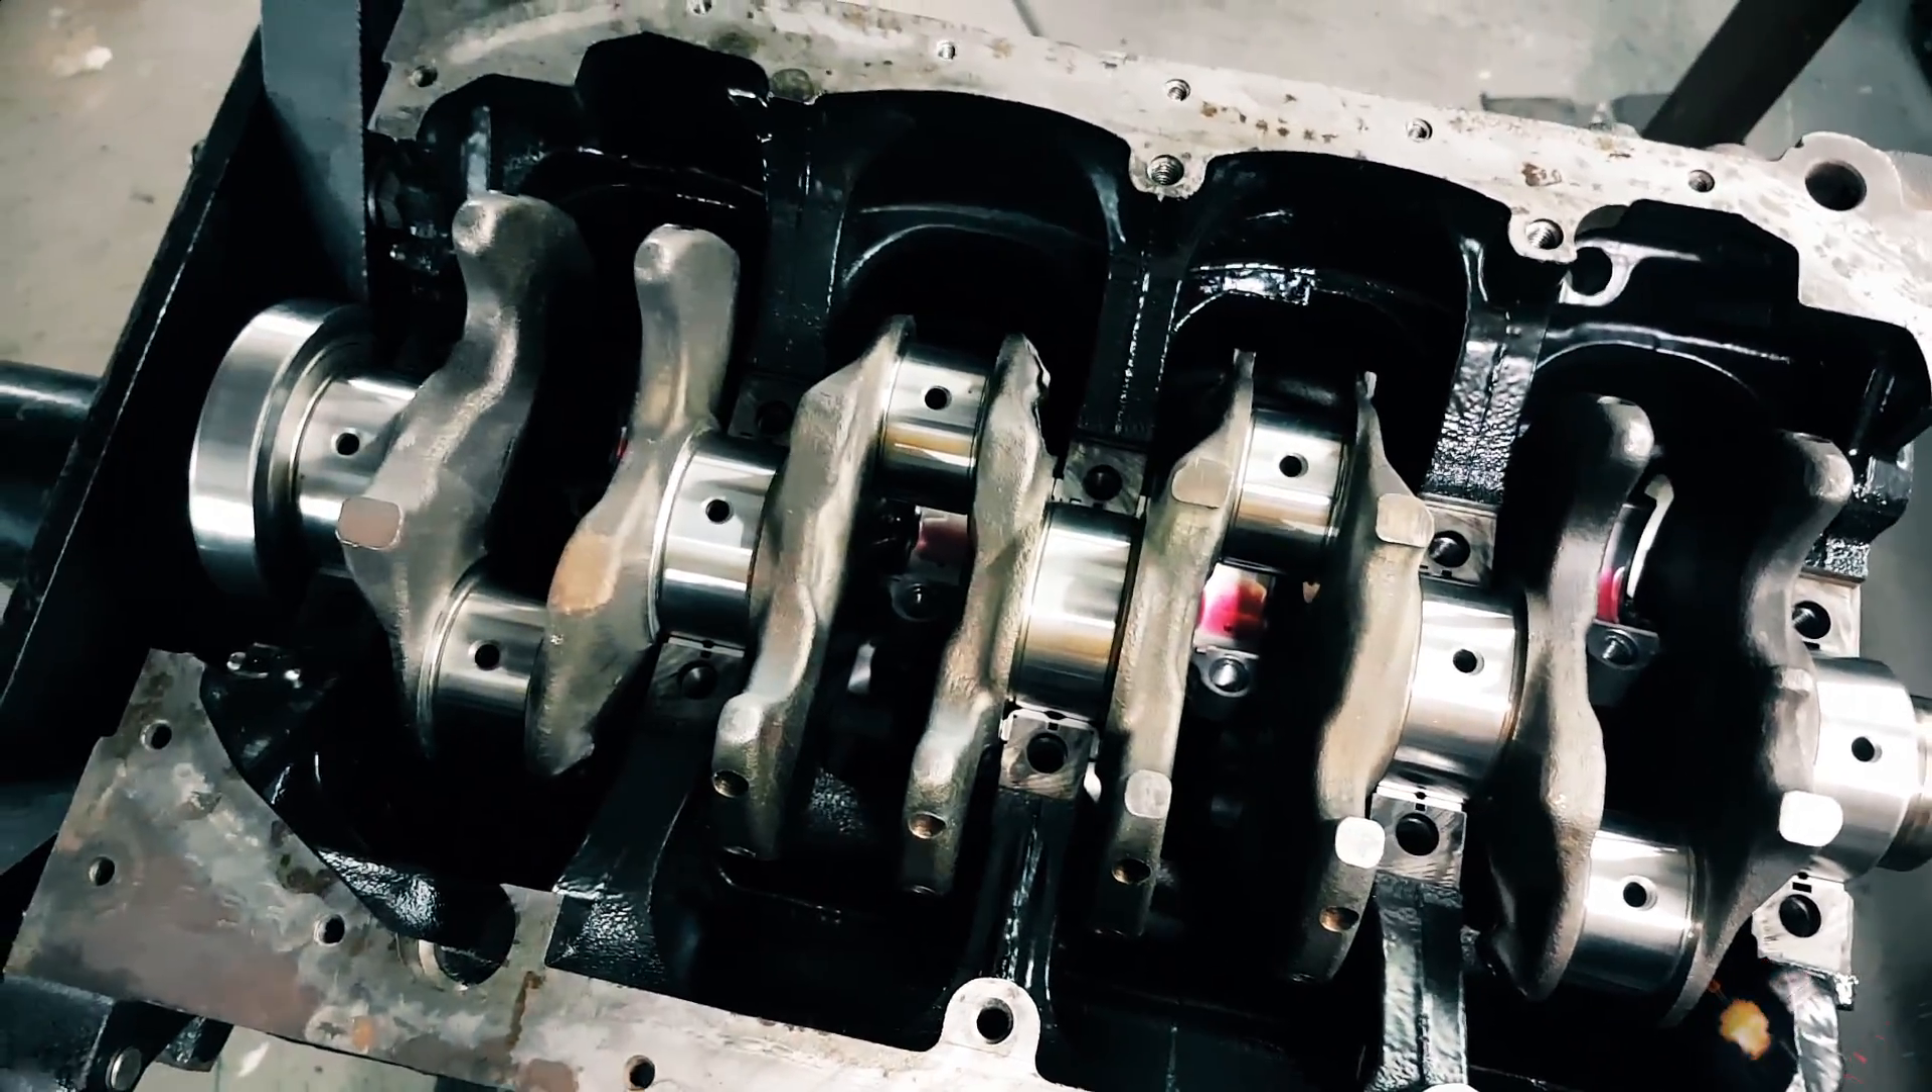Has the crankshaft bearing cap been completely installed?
No.